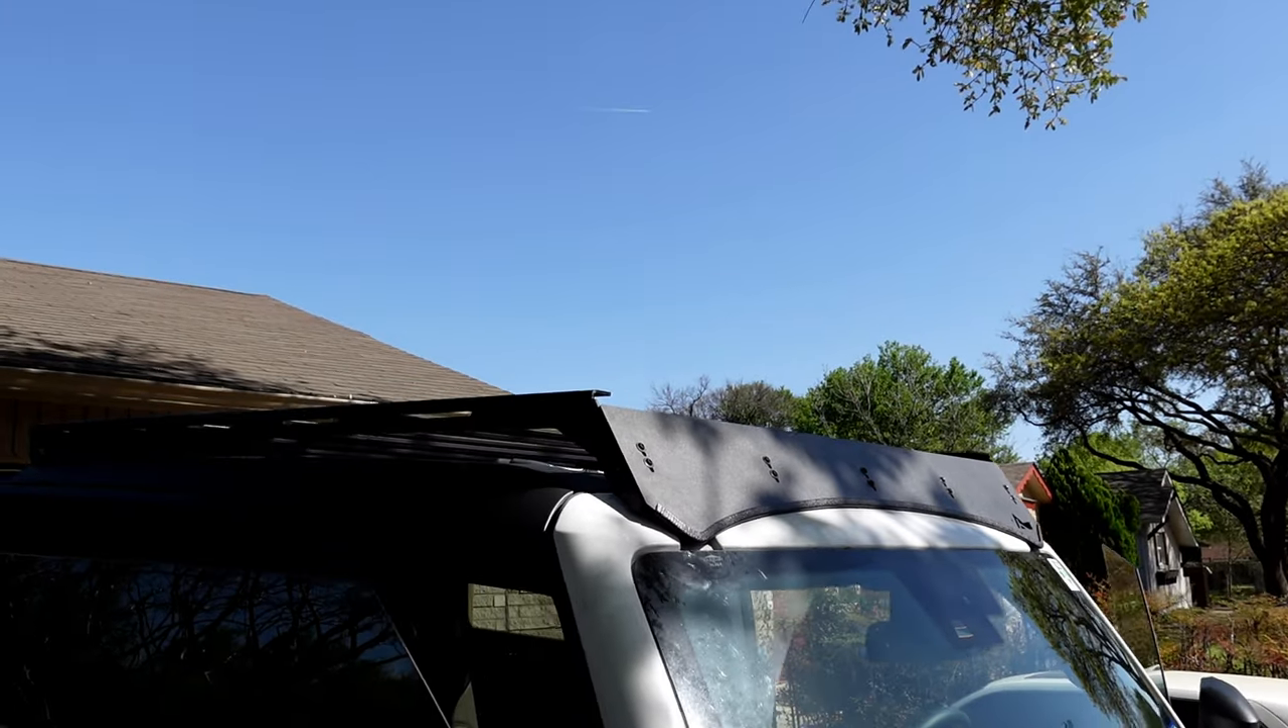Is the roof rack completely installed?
Yes.